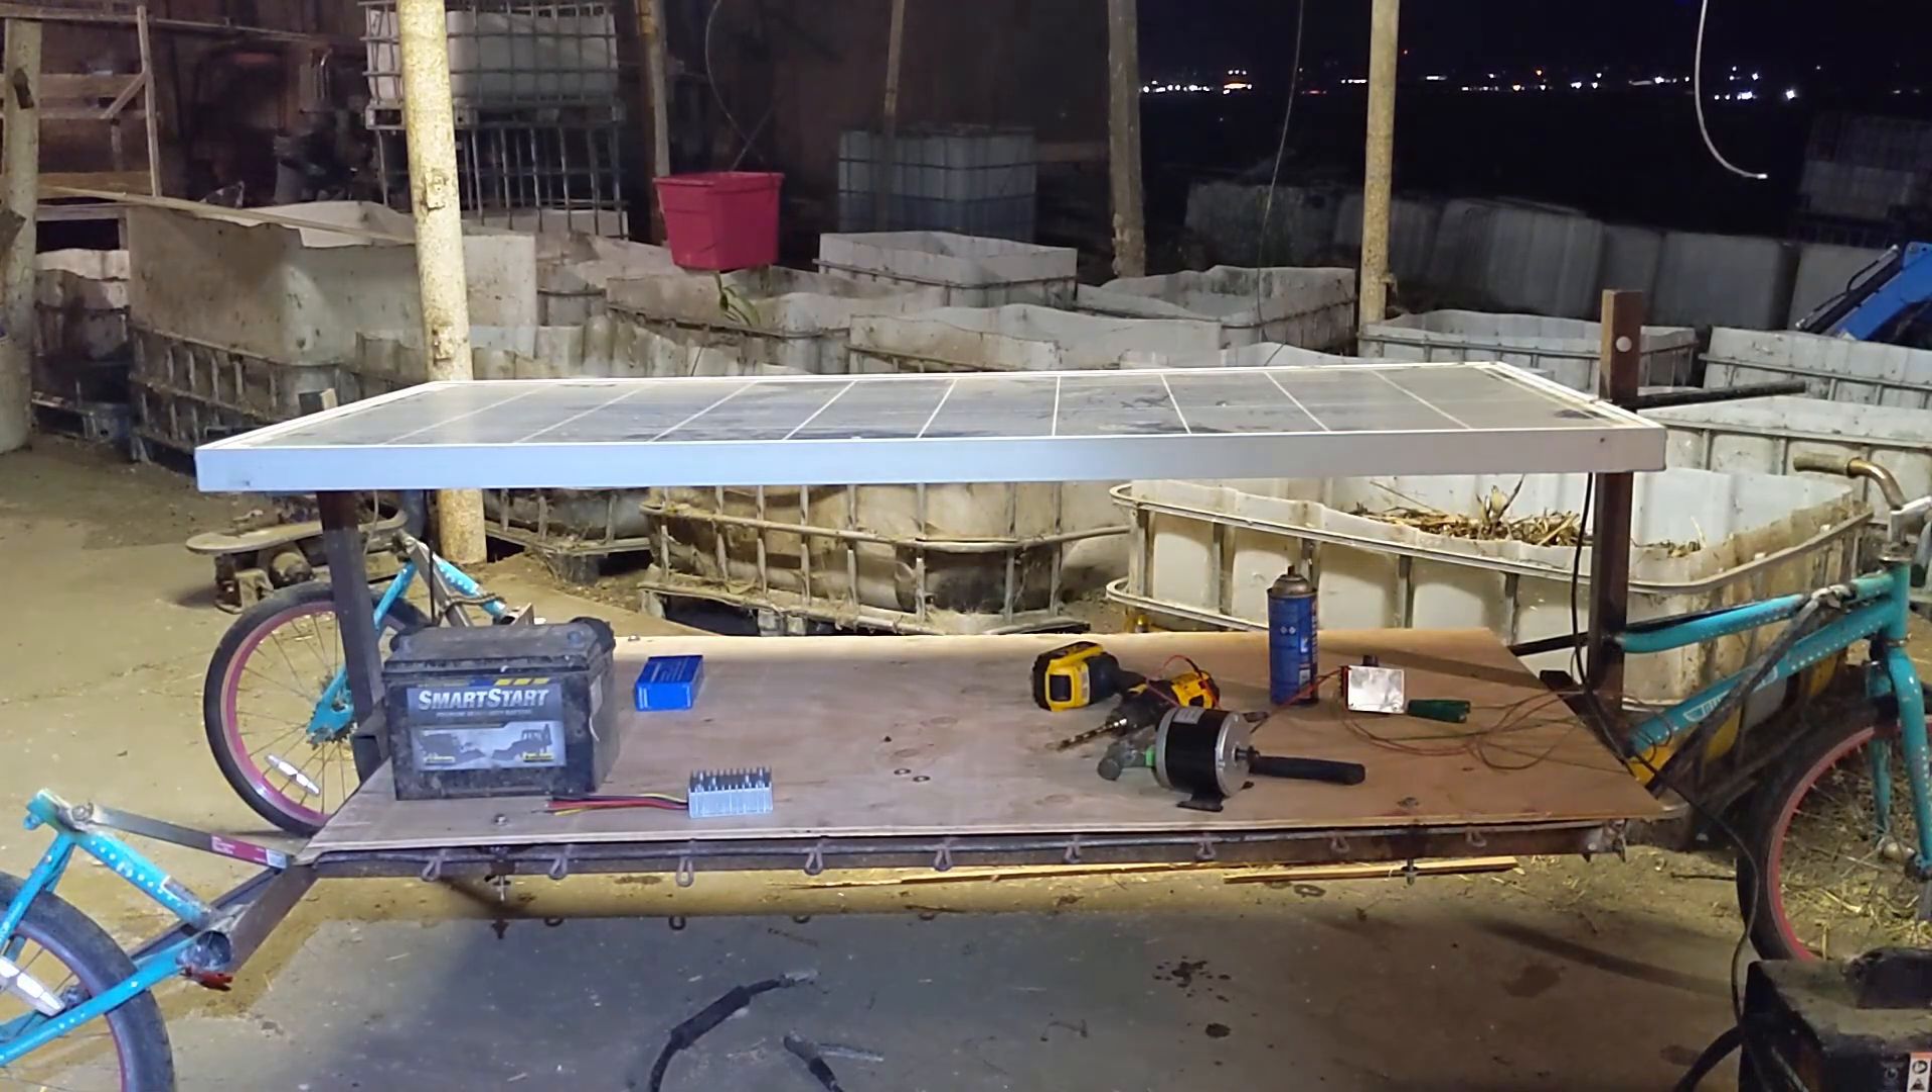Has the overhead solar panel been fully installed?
Yes.